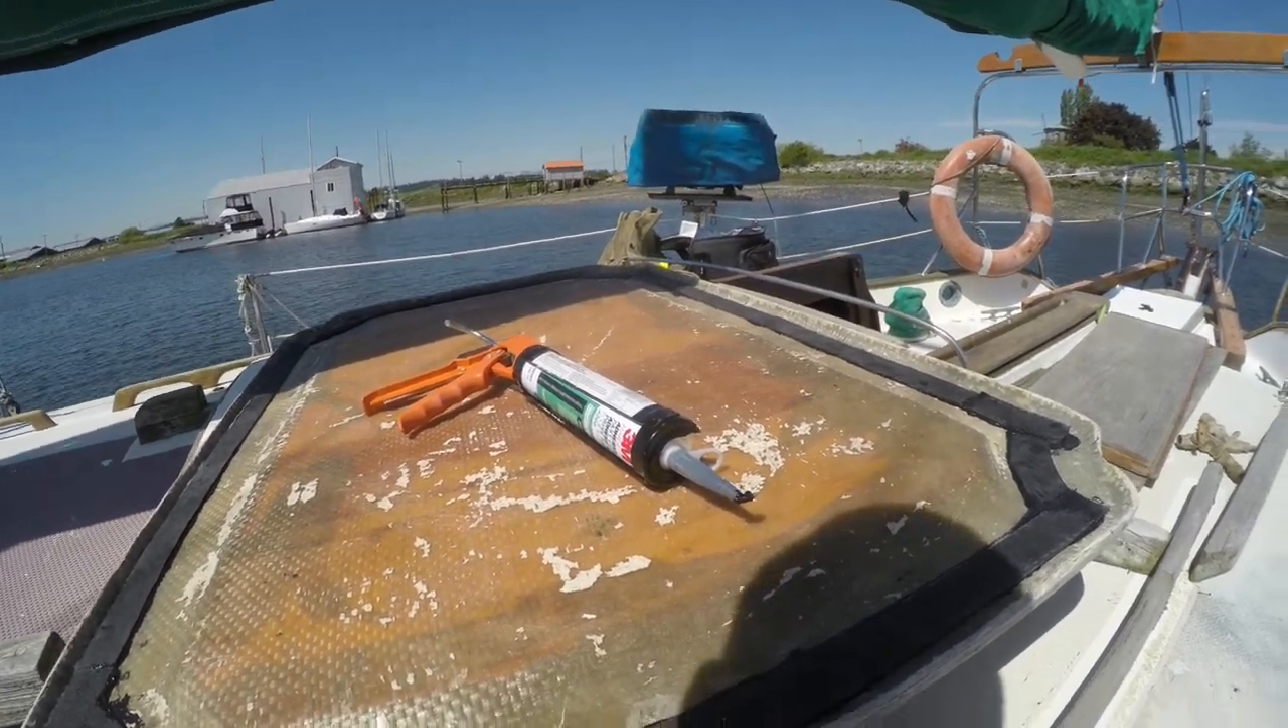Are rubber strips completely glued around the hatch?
Yes.